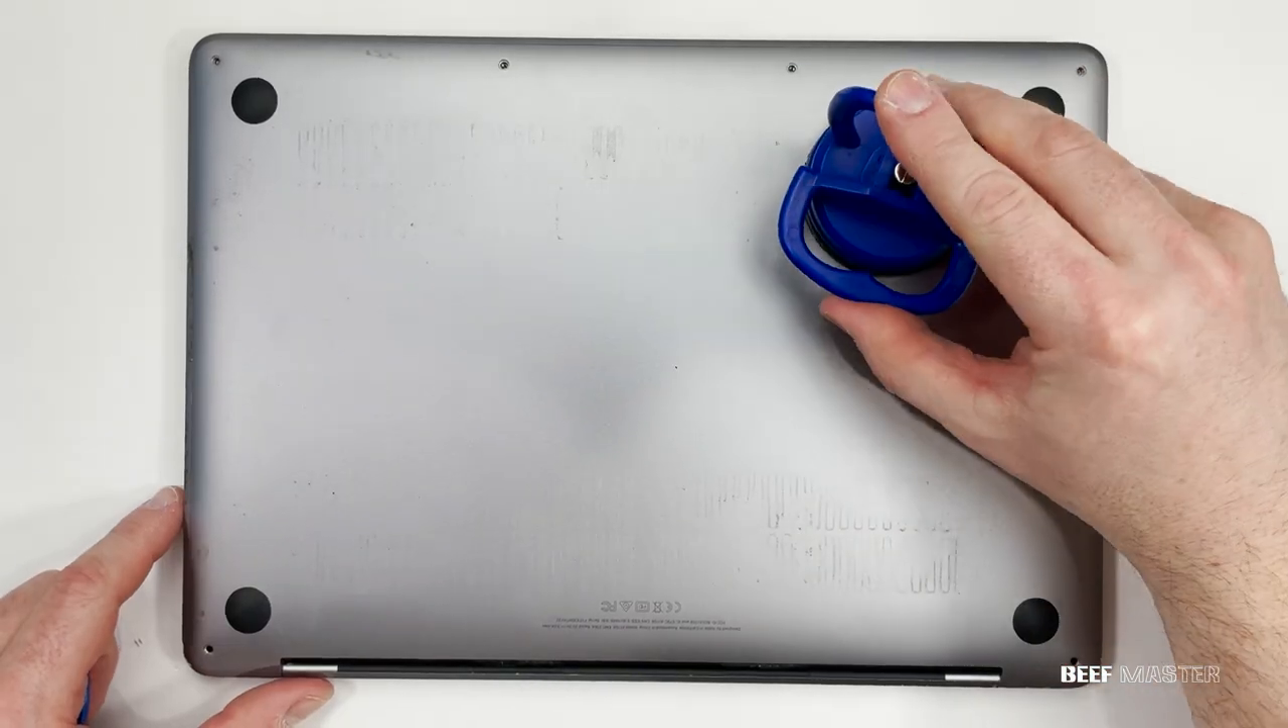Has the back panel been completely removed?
No.